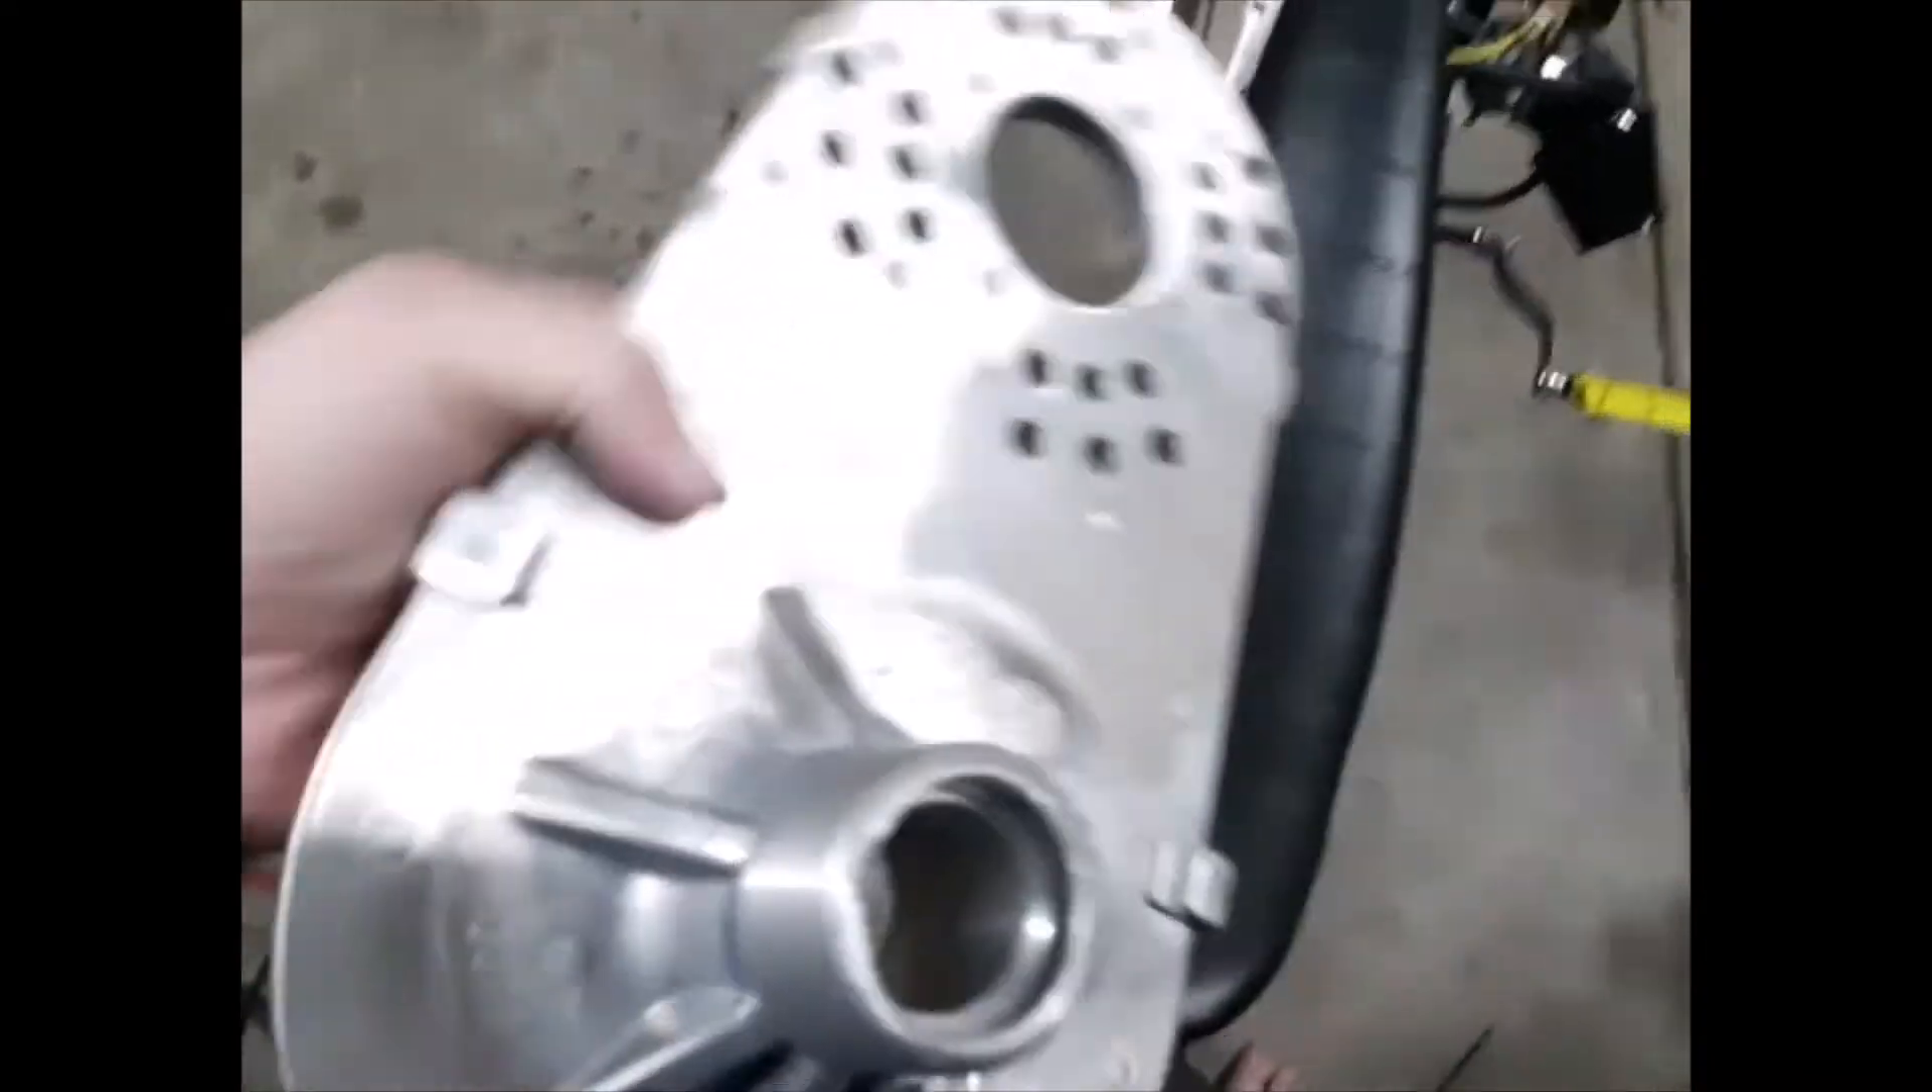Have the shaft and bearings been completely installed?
No.